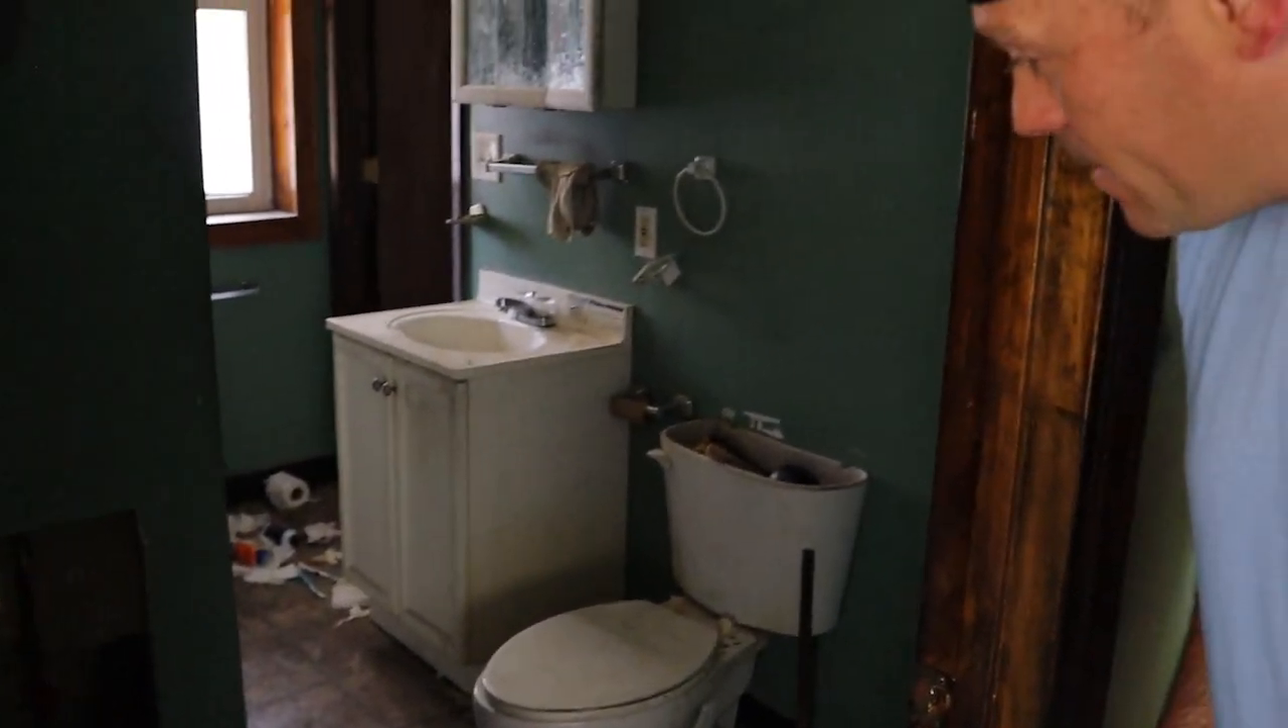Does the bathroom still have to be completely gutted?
Yes.